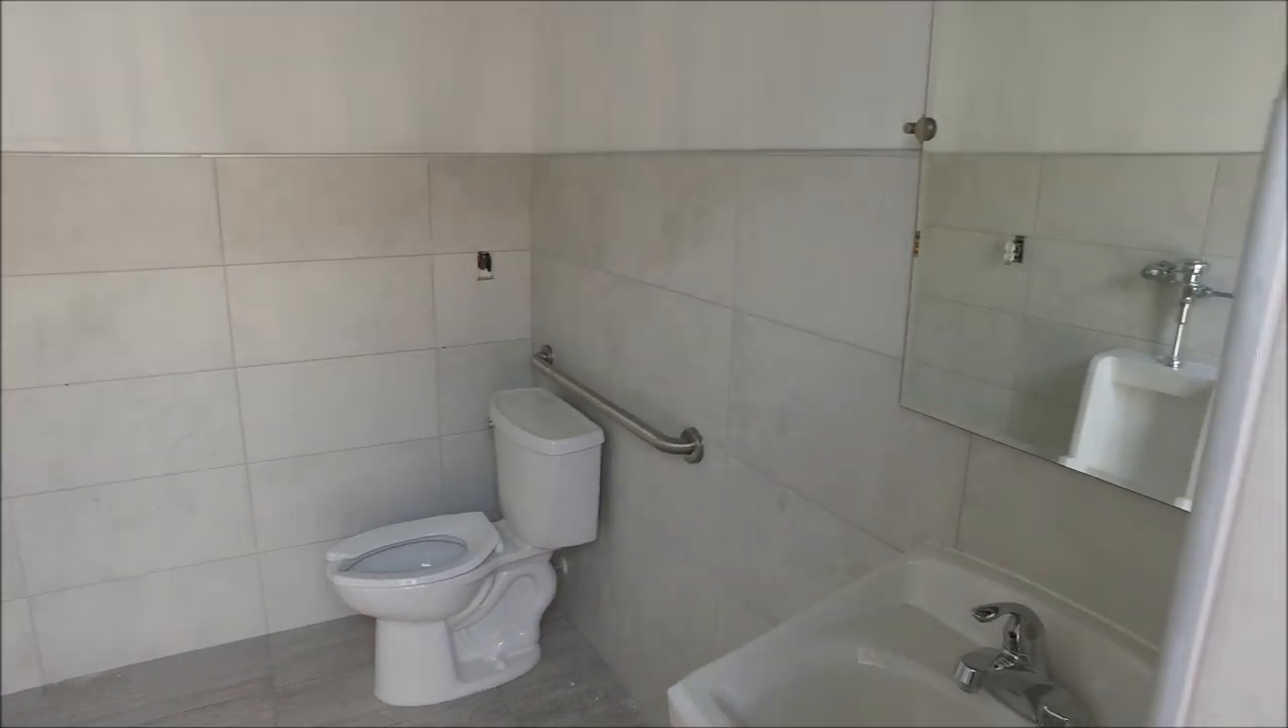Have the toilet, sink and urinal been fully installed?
Yes.